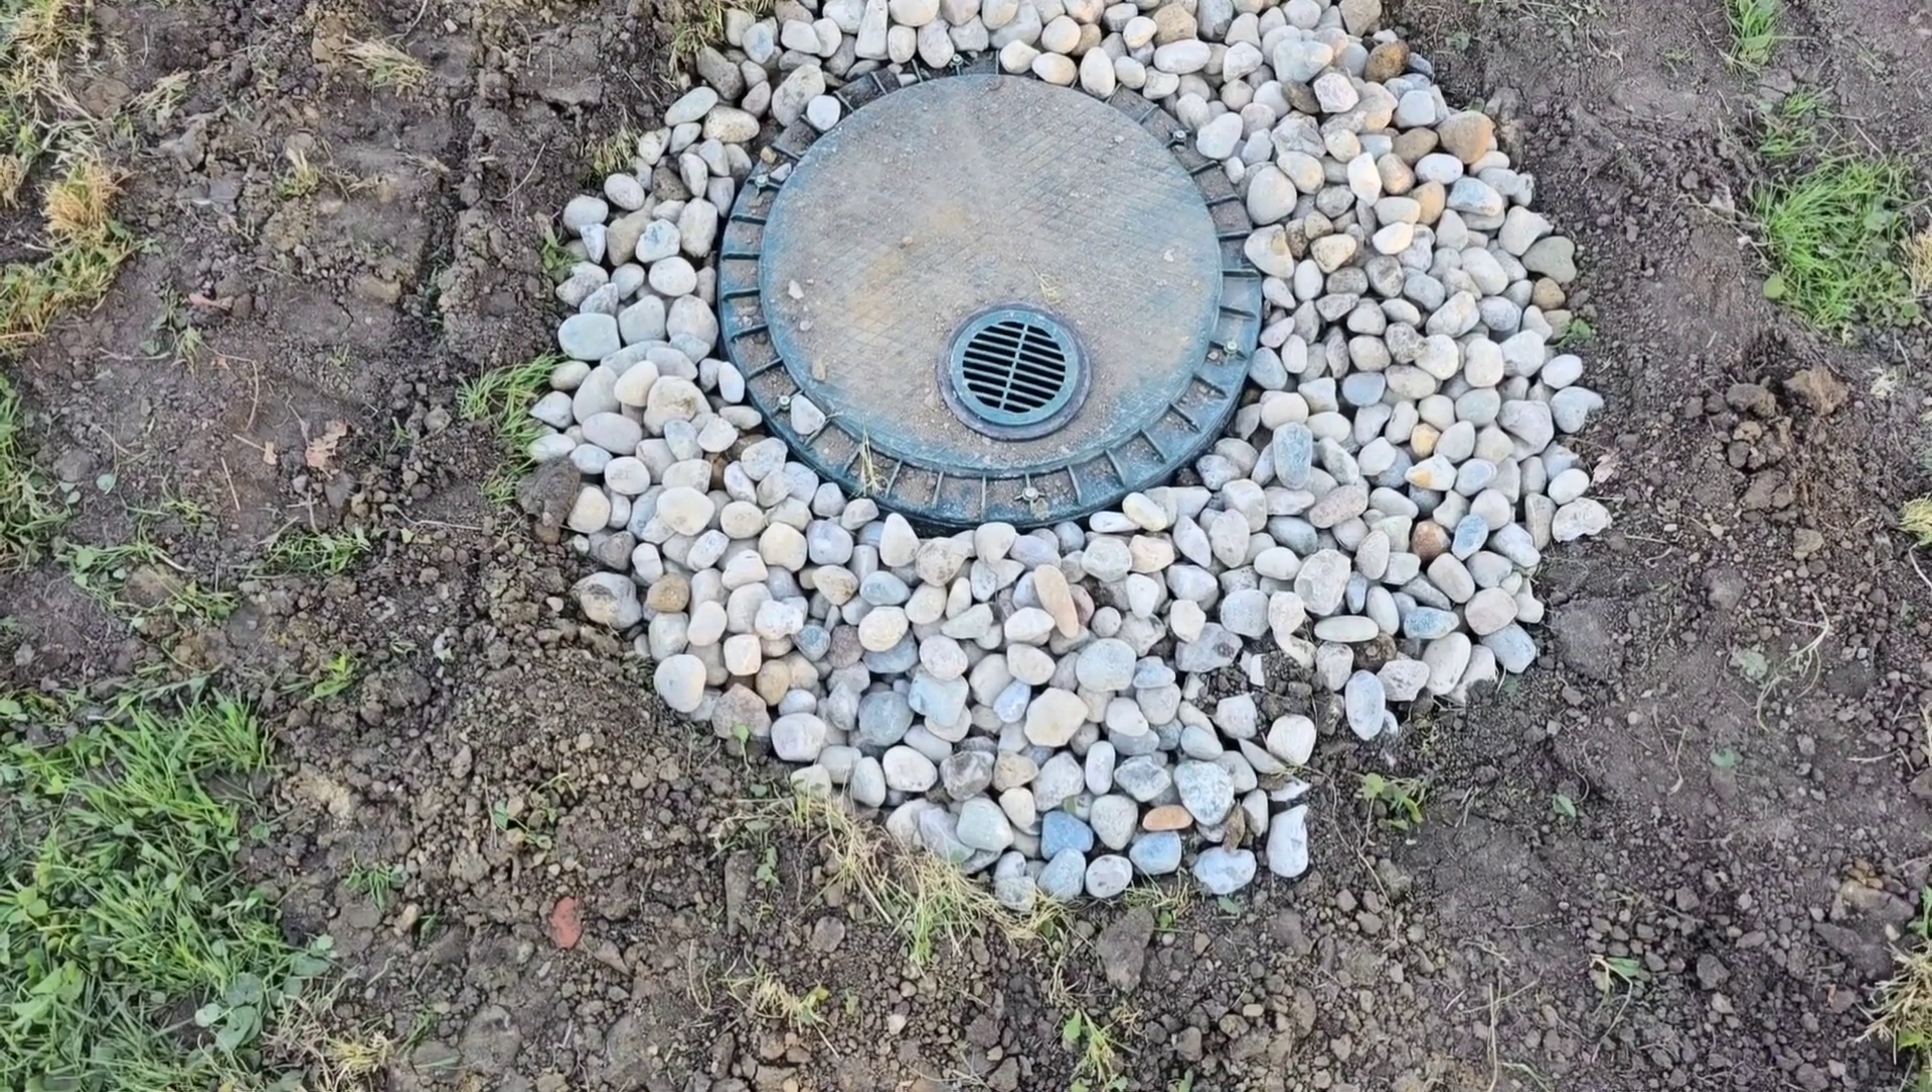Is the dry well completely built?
Yes.